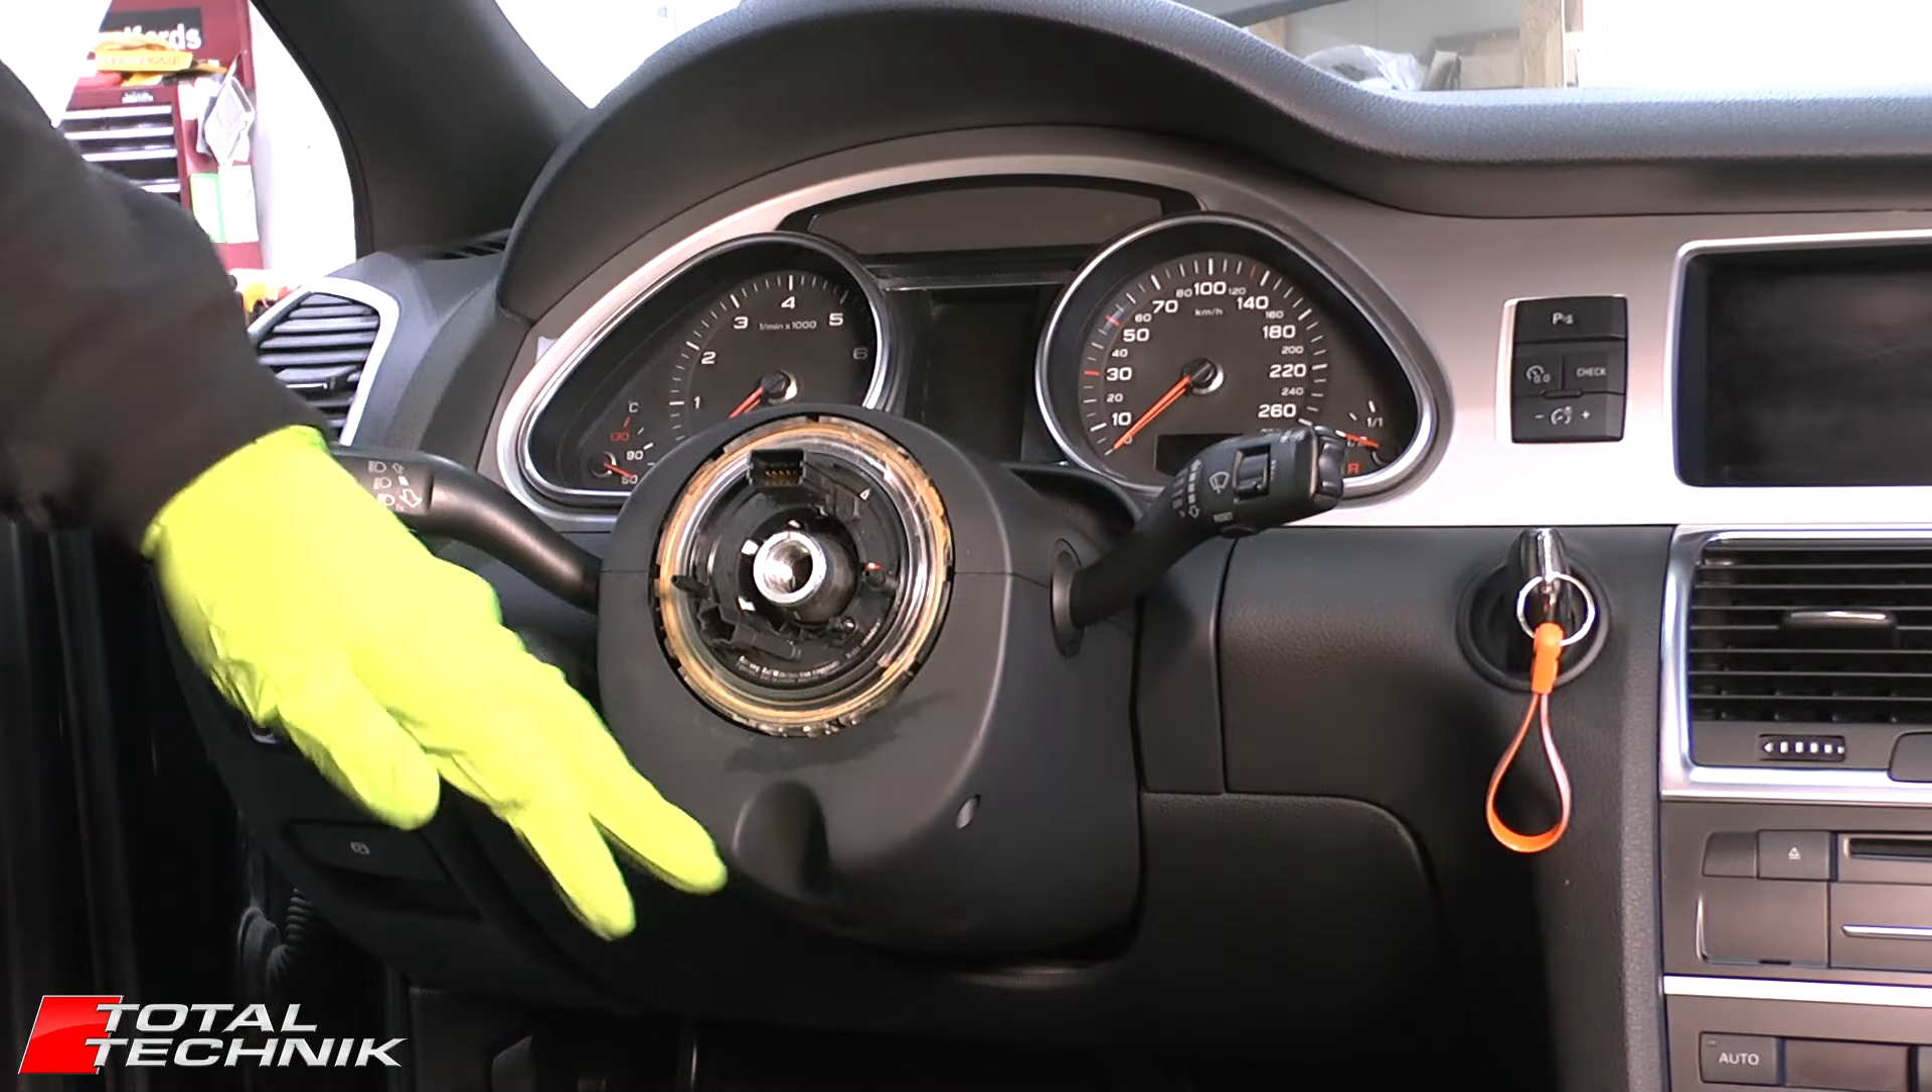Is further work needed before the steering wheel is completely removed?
No.